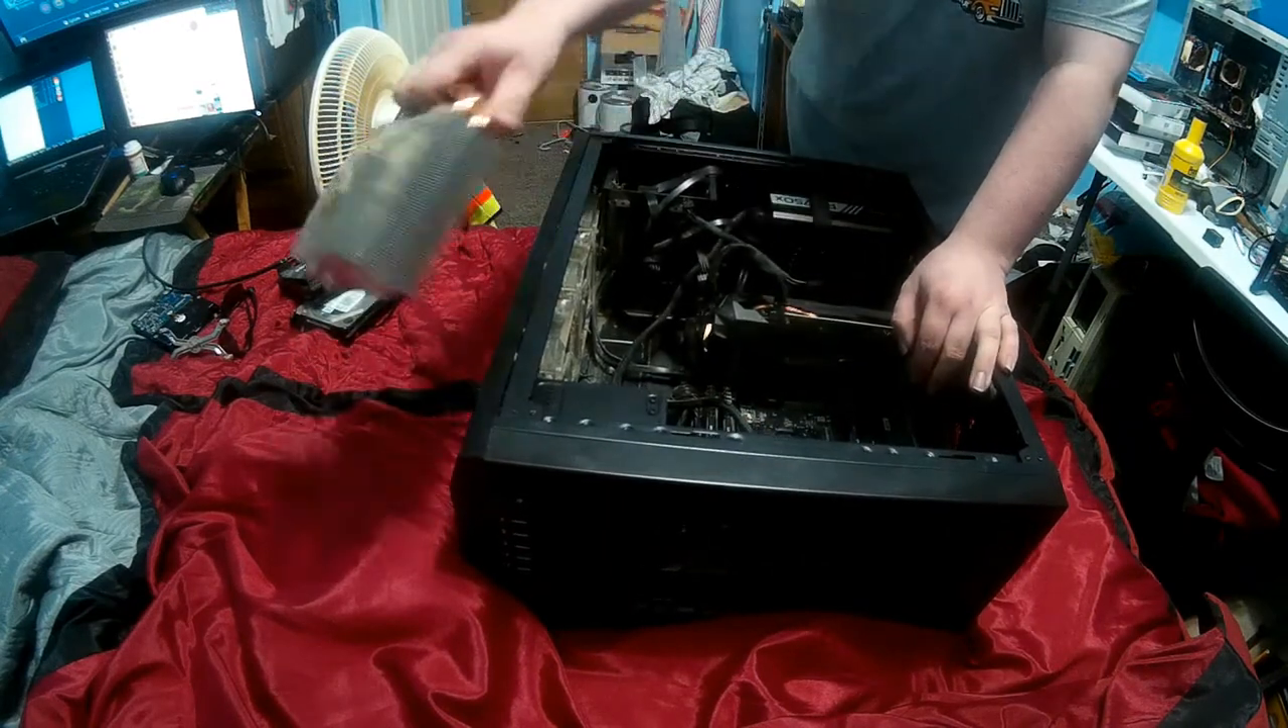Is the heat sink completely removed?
Yes.